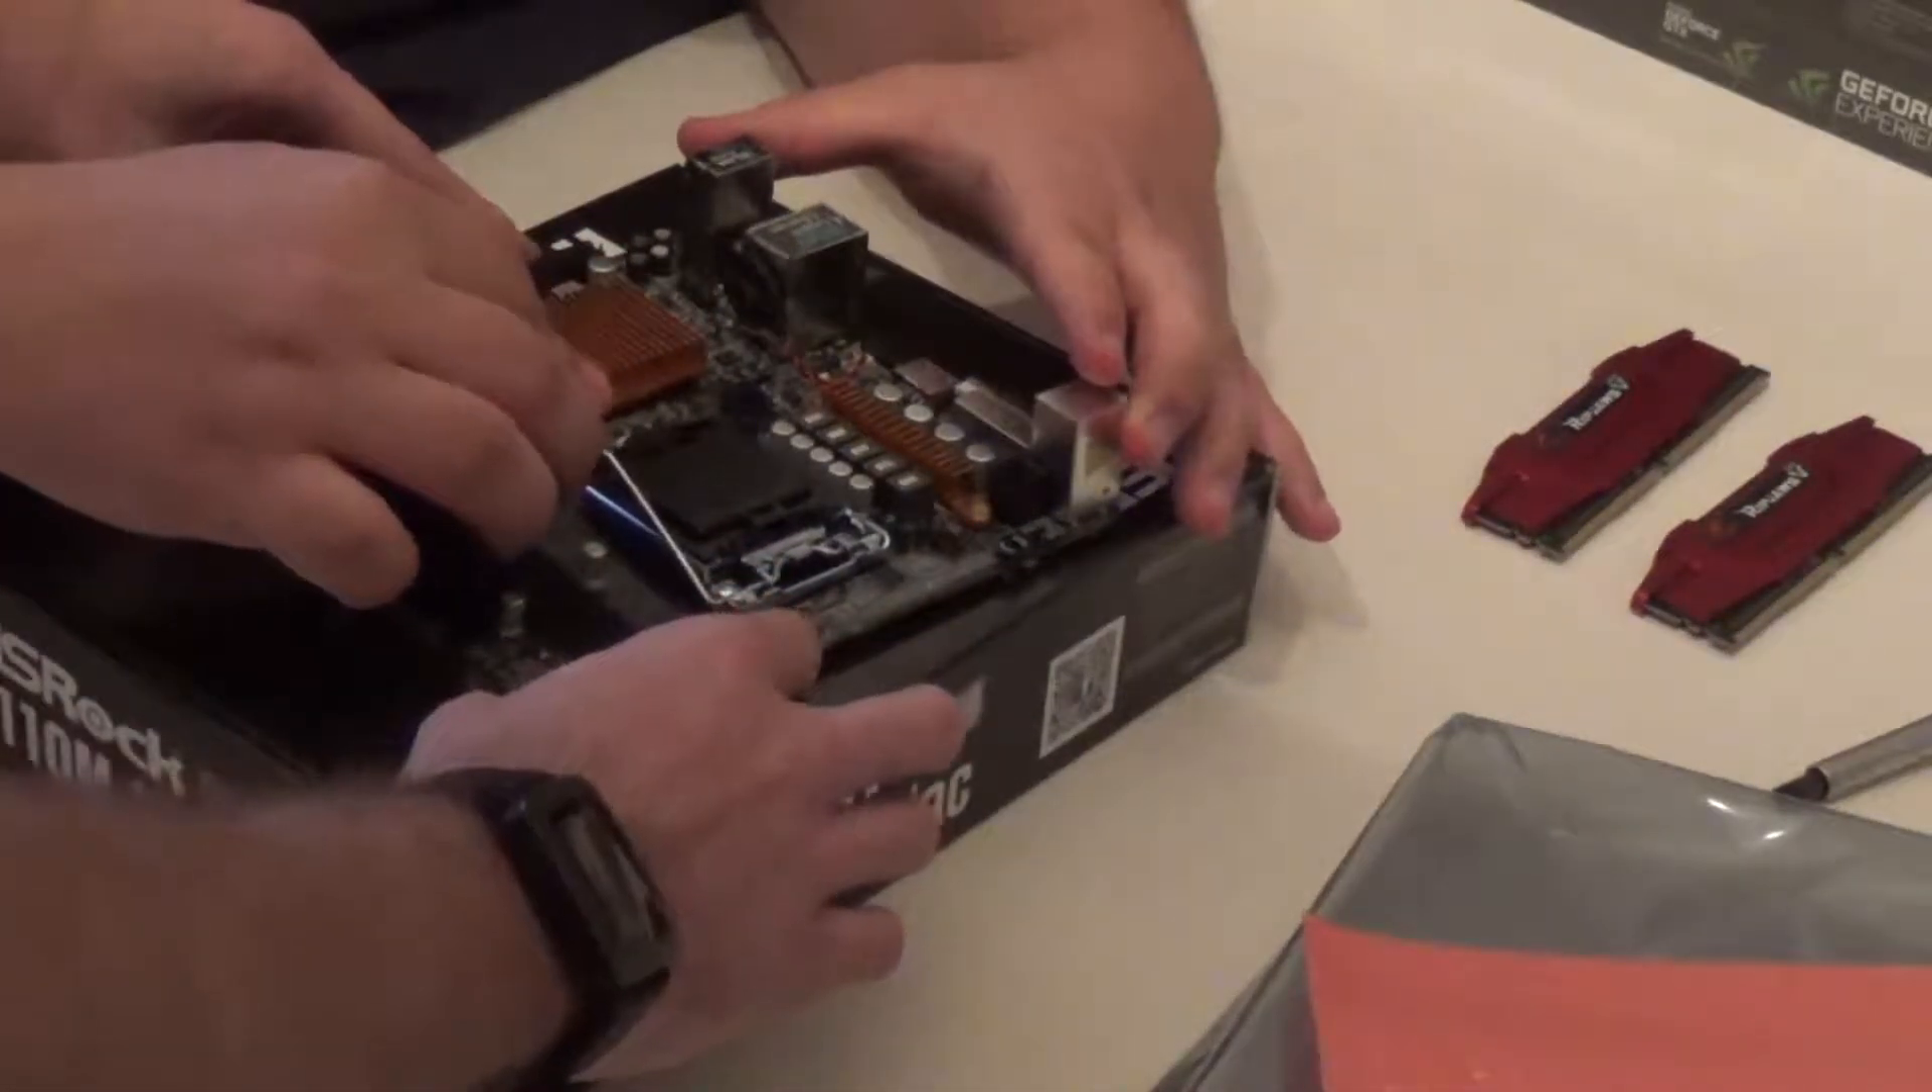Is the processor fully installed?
No.